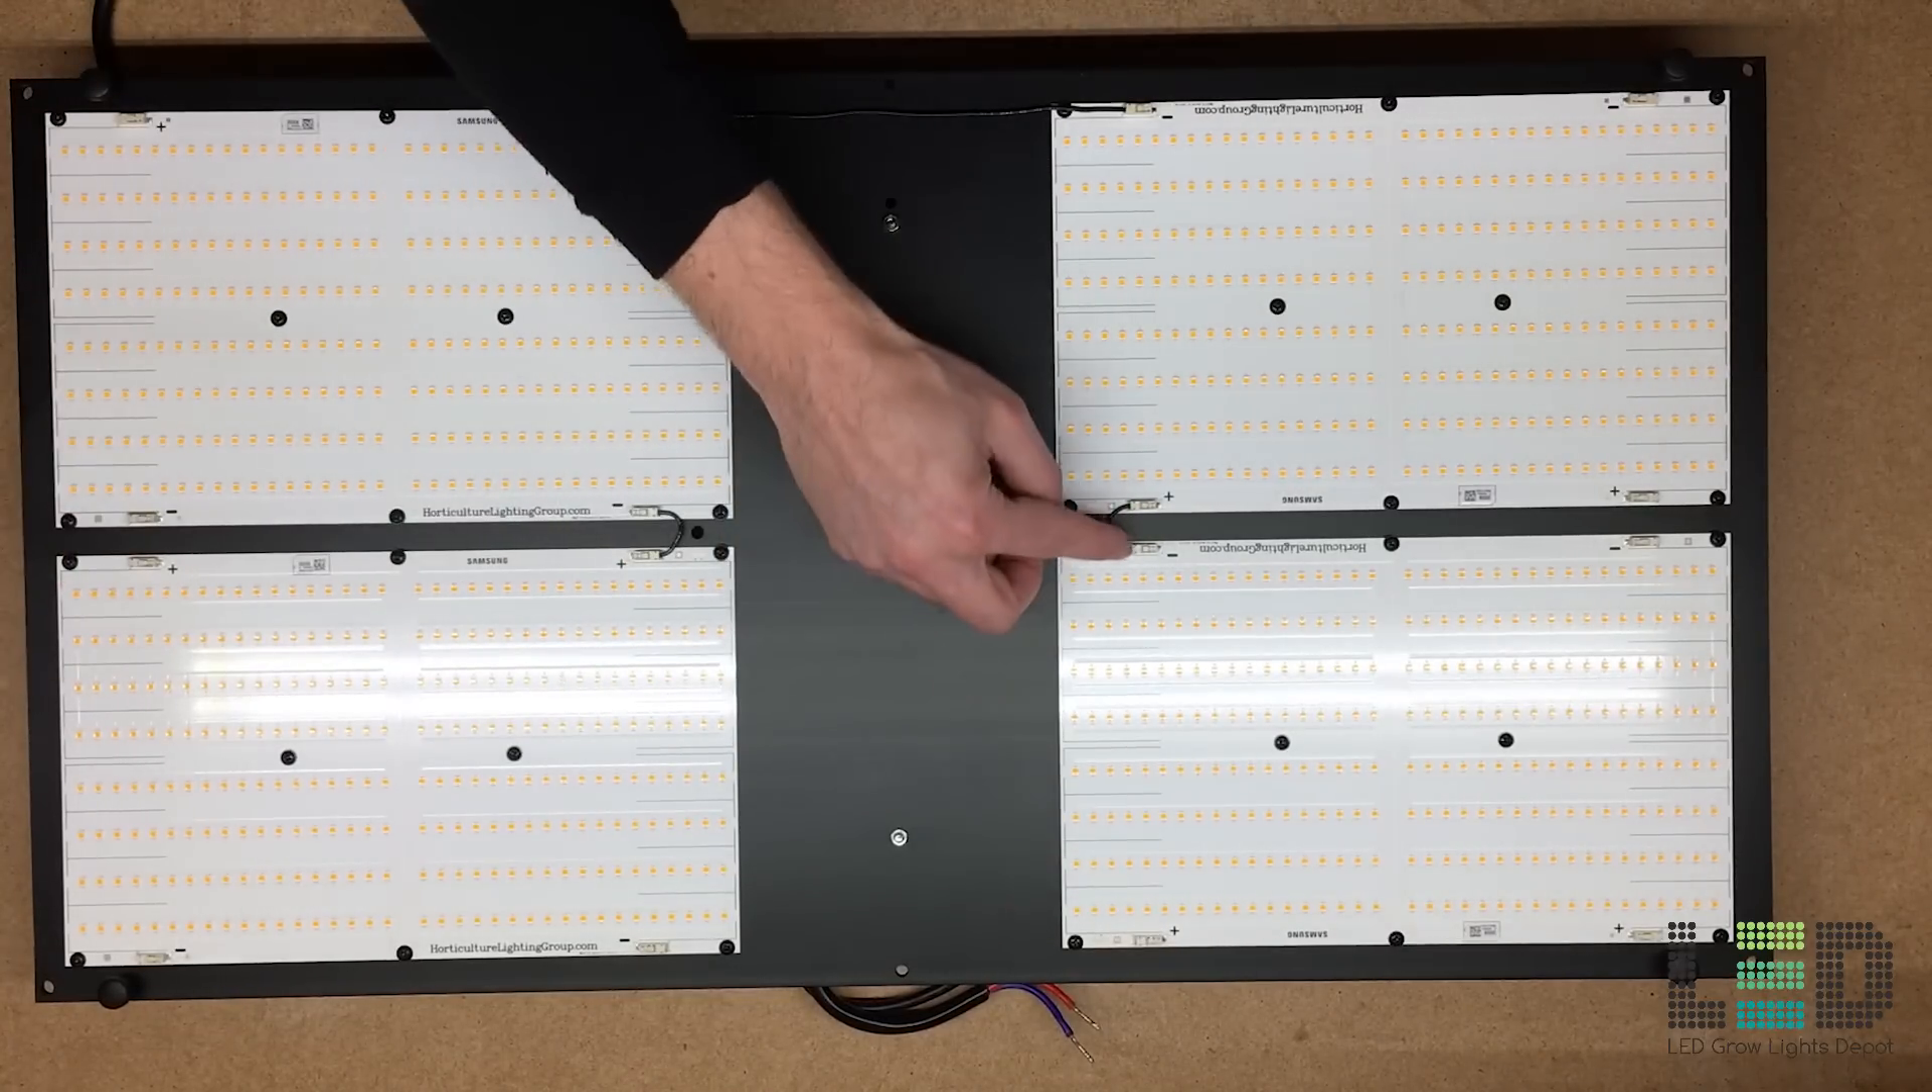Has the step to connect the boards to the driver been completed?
No.